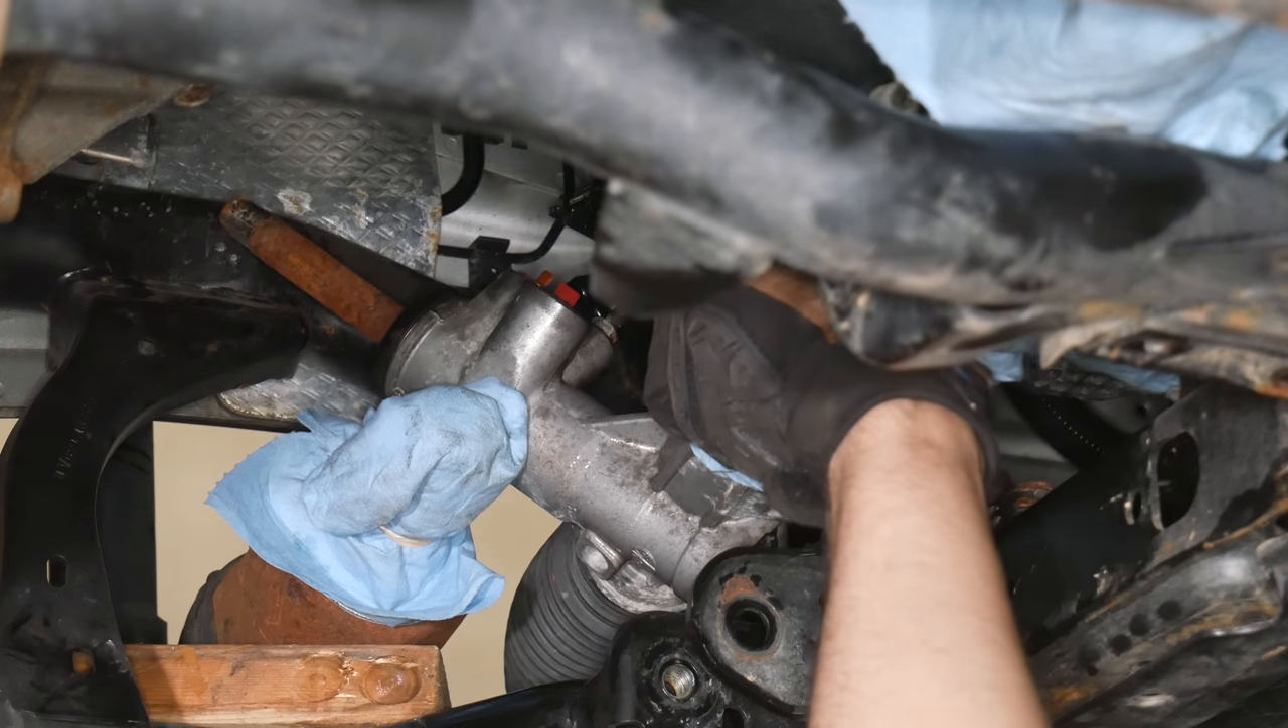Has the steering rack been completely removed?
No.